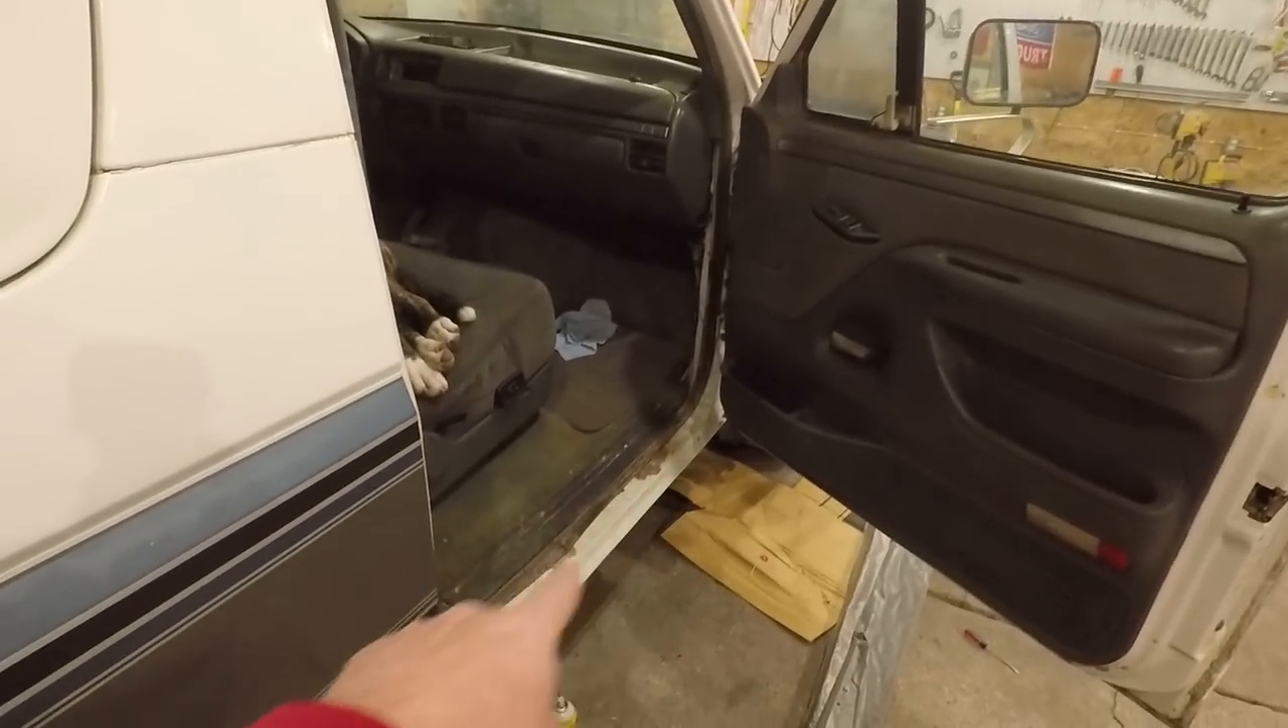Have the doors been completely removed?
No.